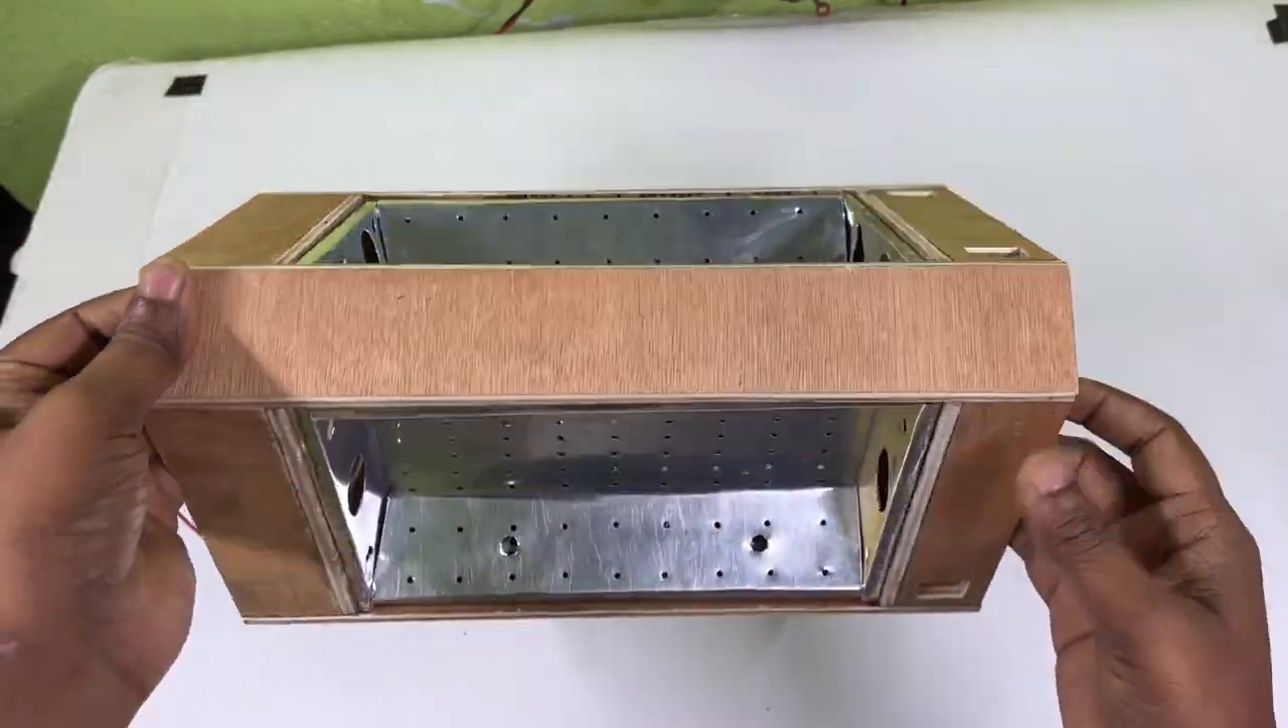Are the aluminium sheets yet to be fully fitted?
No.